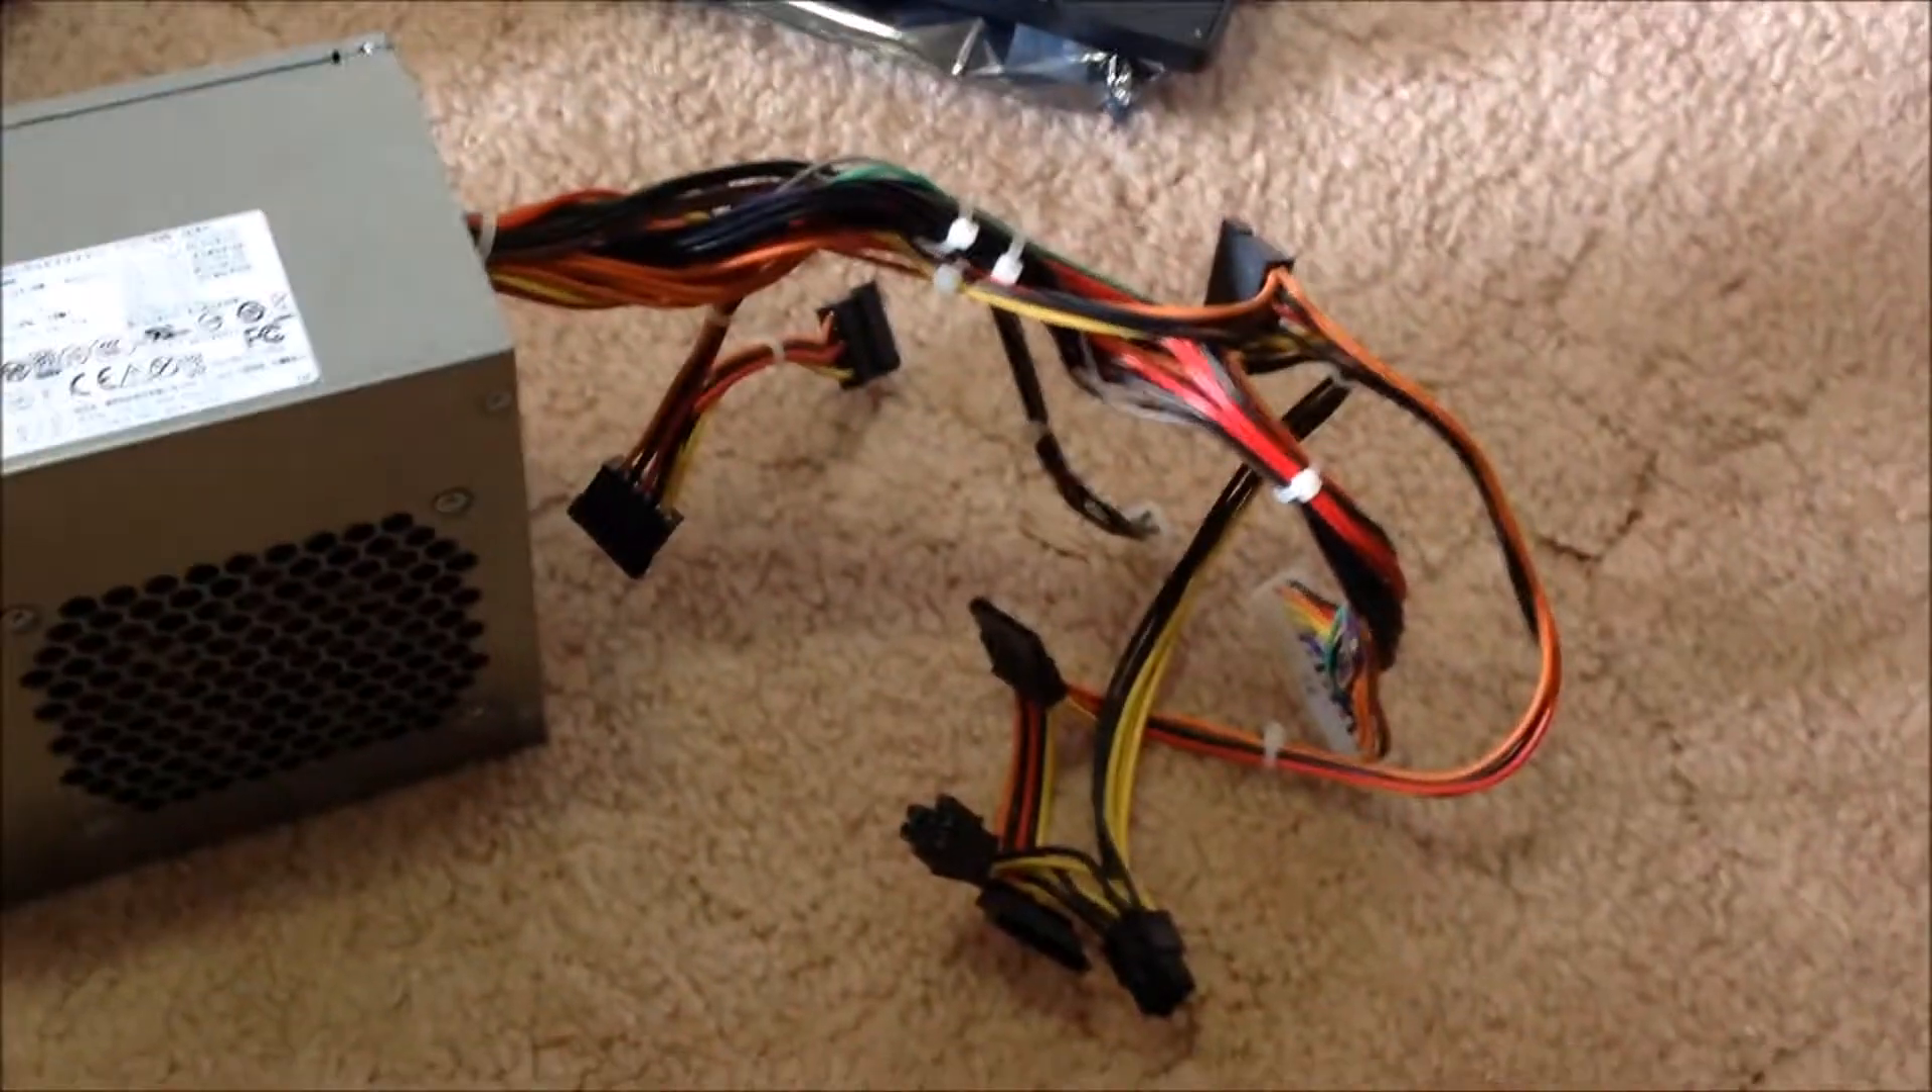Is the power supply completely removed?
Yes.